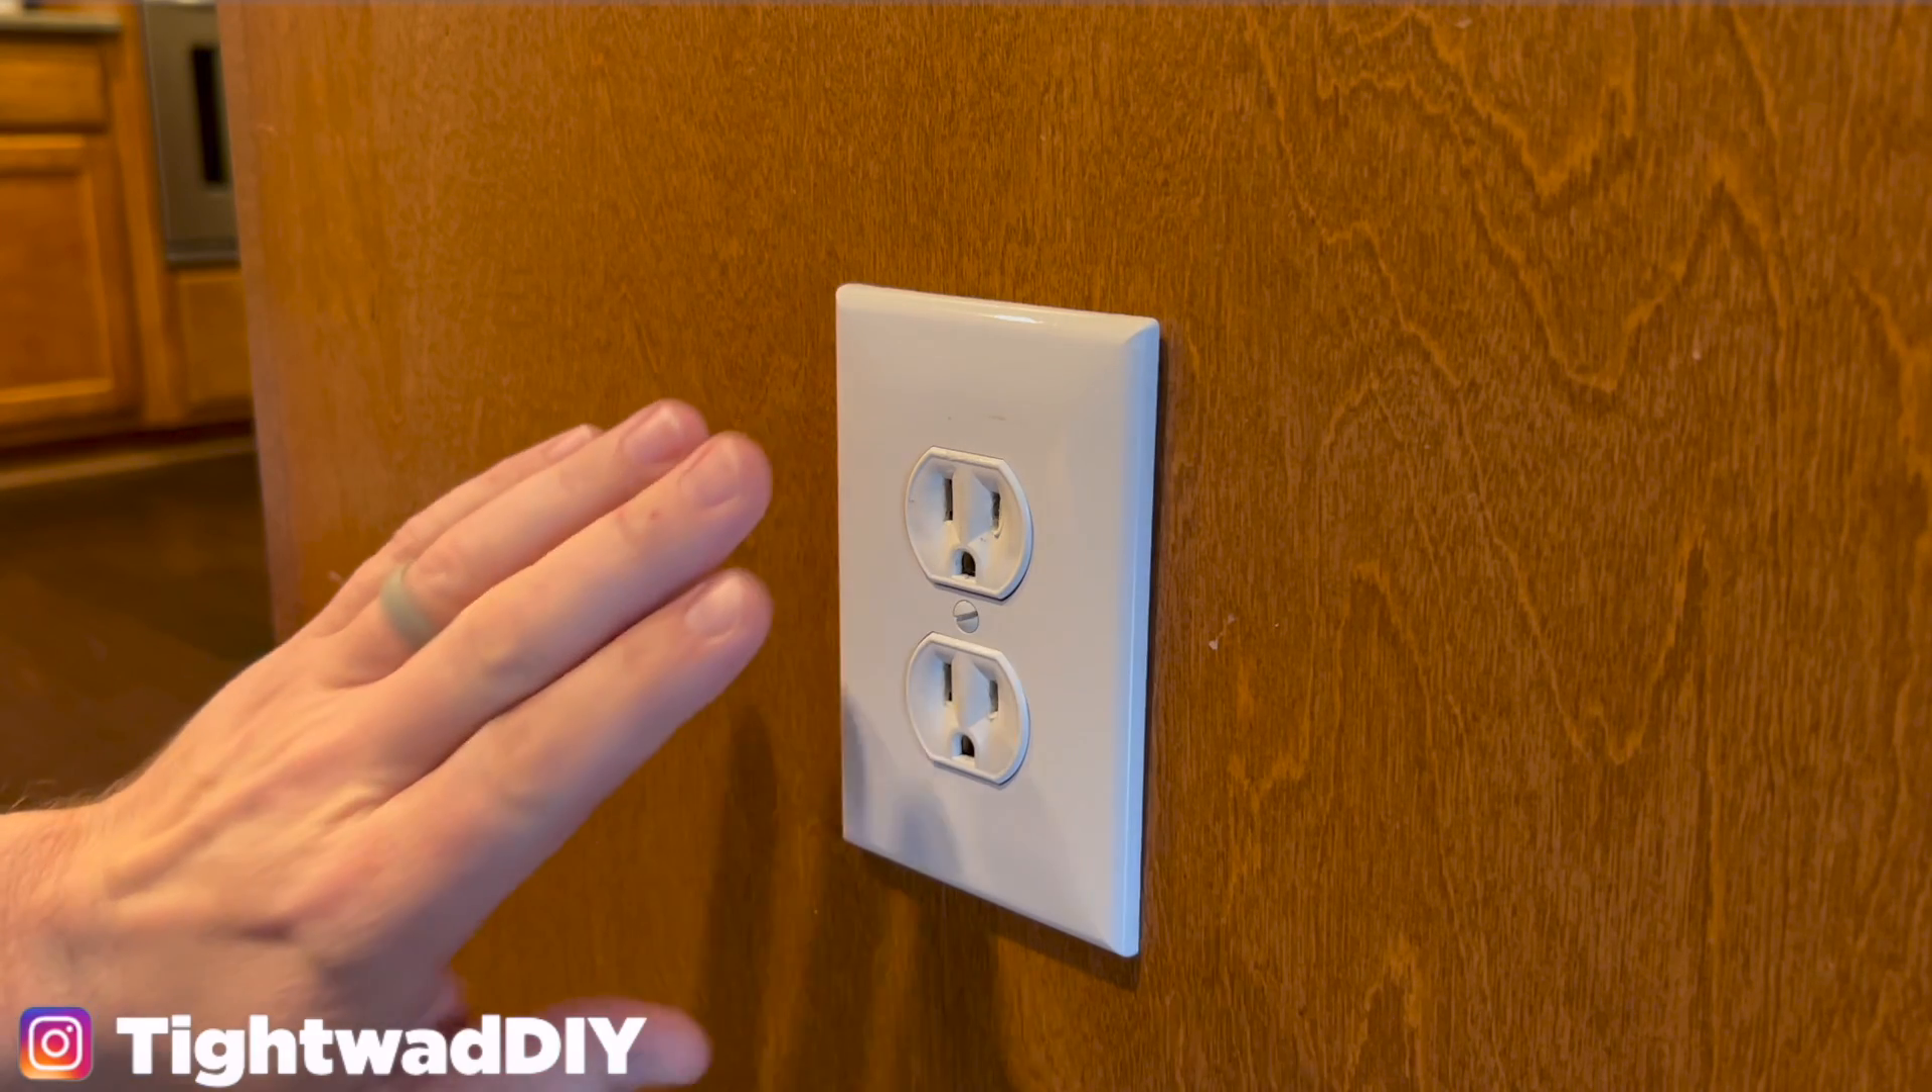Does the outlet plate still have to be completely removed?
Yes.